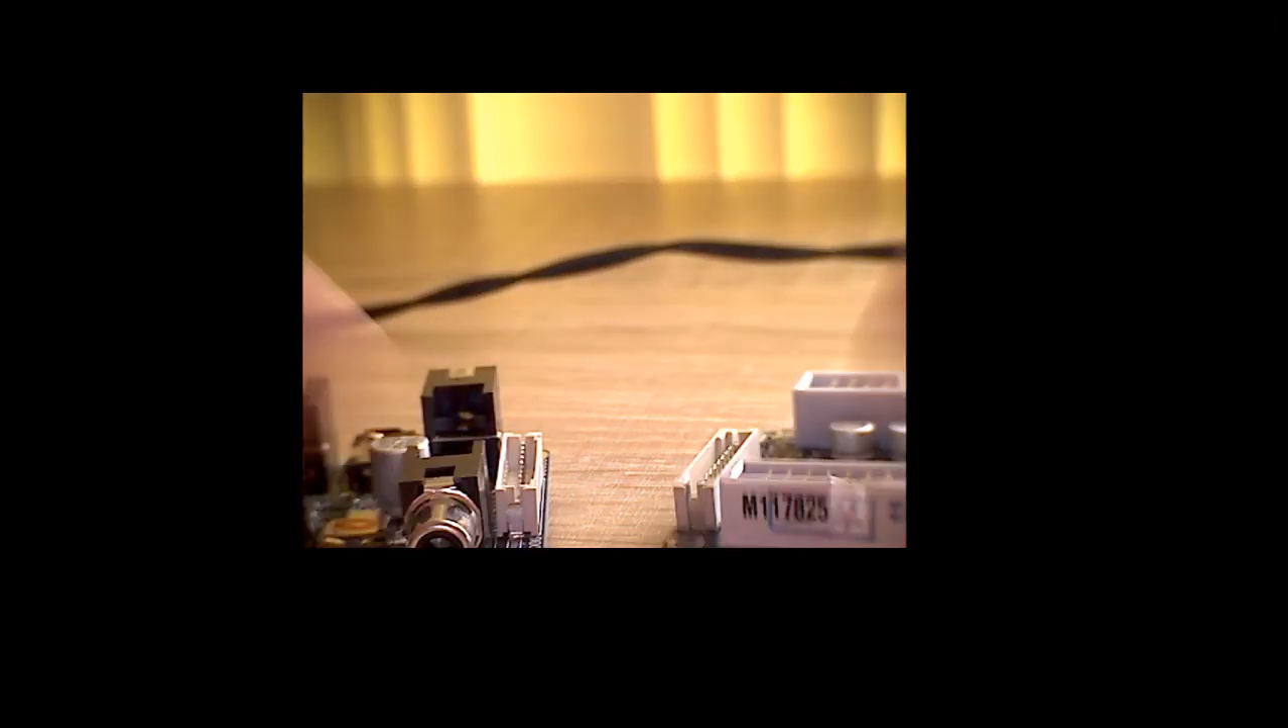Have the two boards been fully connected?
No.